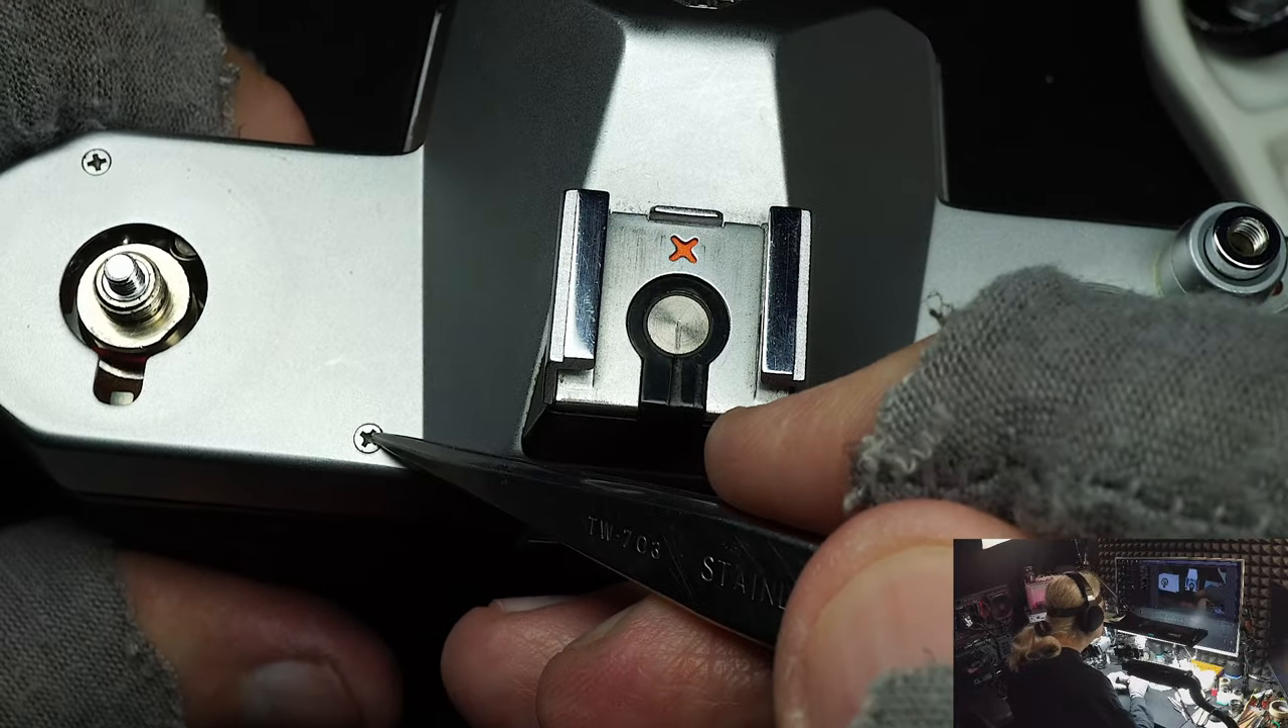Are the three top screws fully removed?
No.